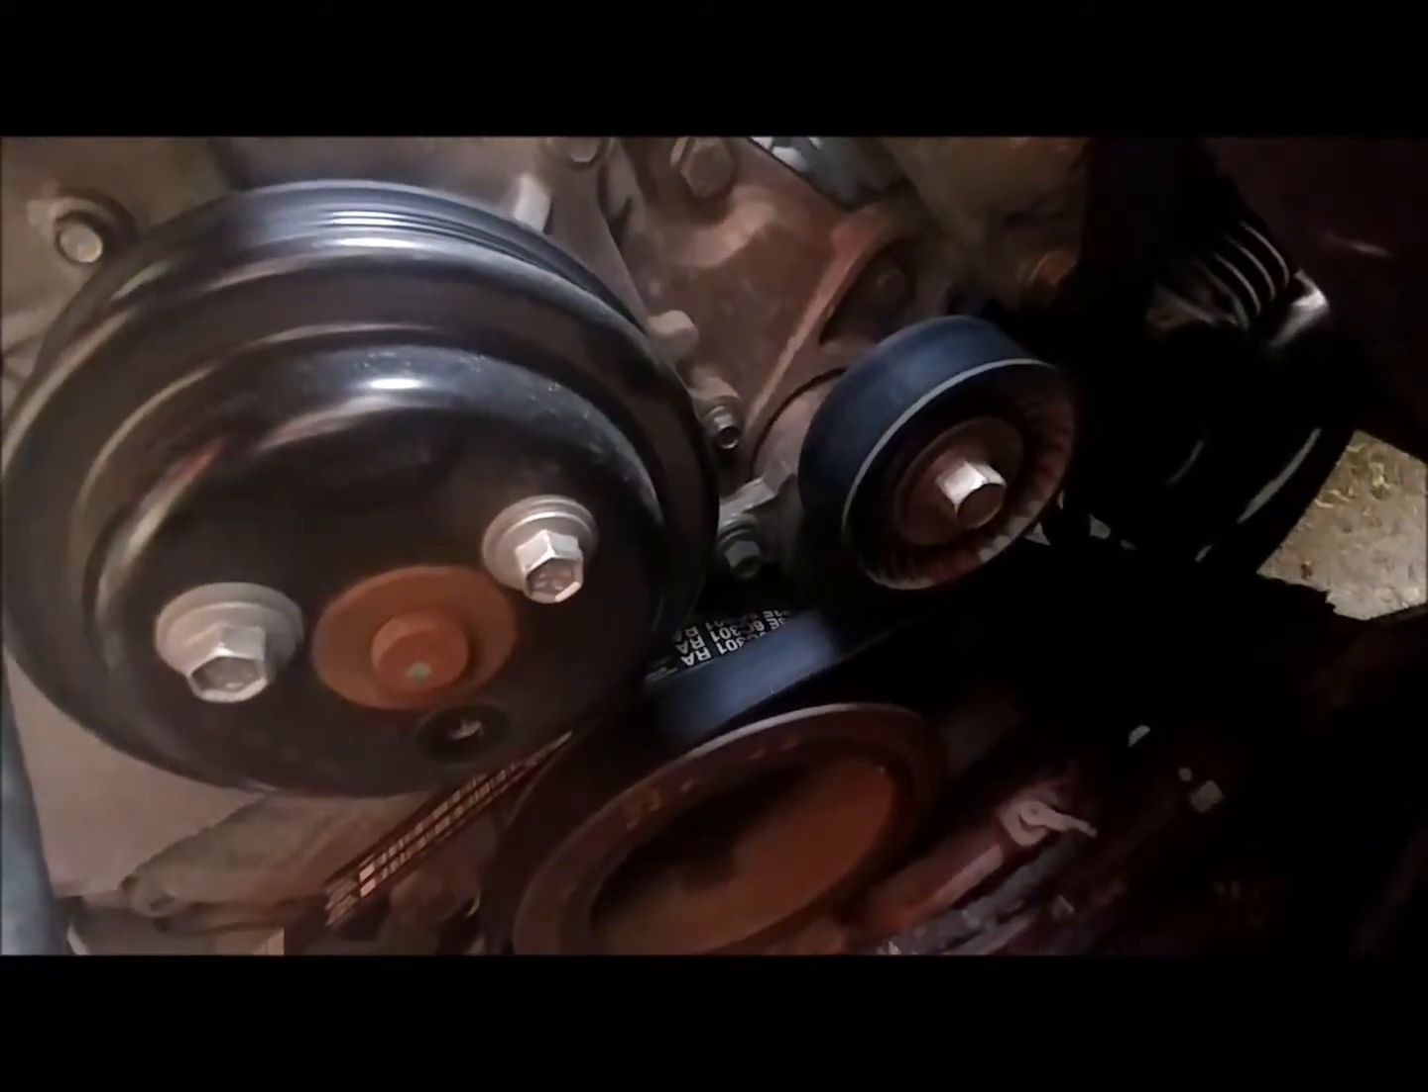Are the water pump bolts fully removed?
No.